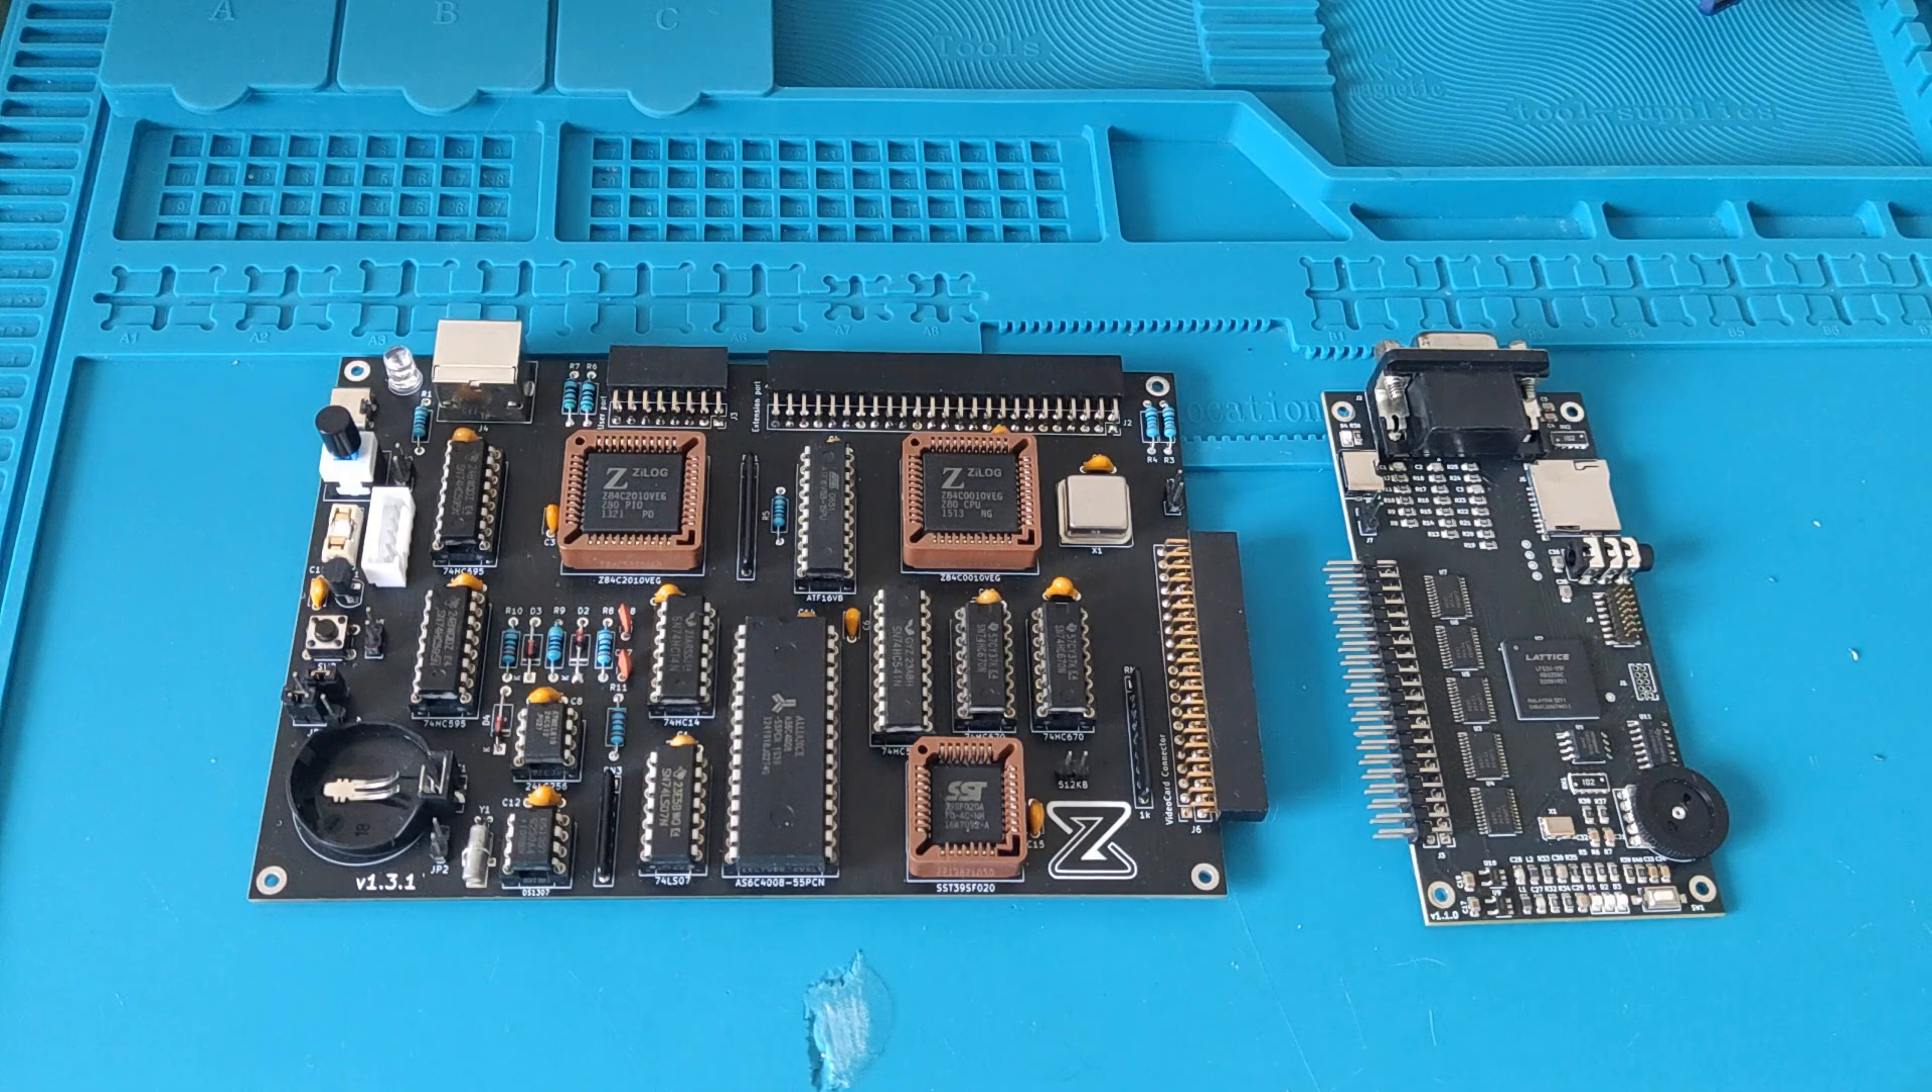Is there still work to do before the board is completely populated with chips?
No.